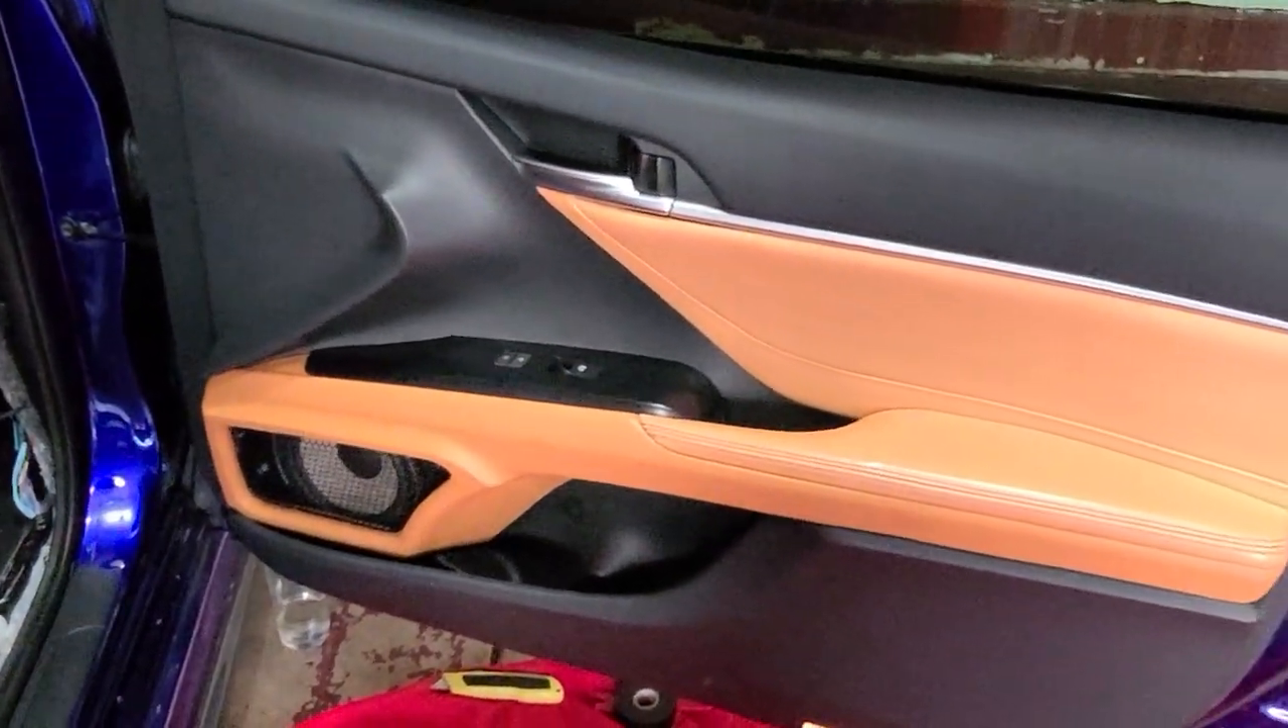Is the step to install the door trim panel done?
Yes.